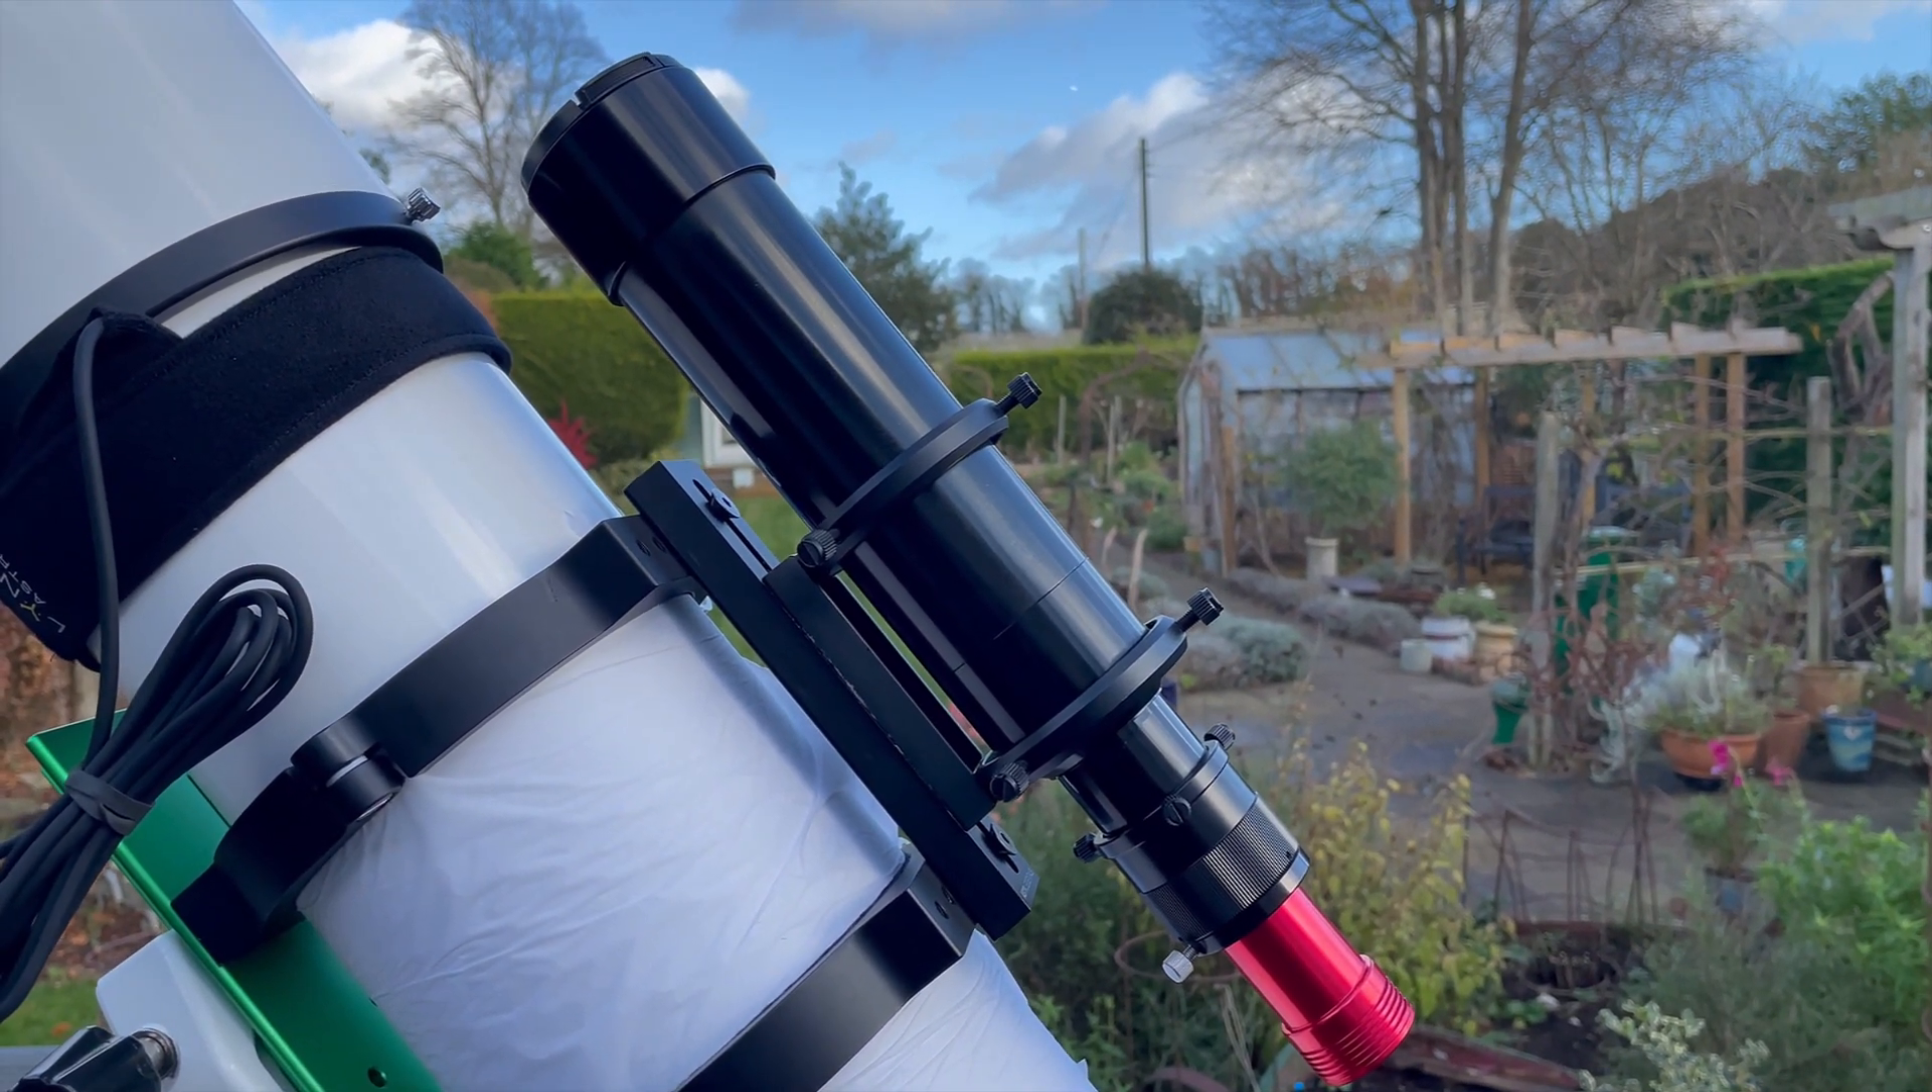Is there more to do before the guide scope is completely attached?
No.